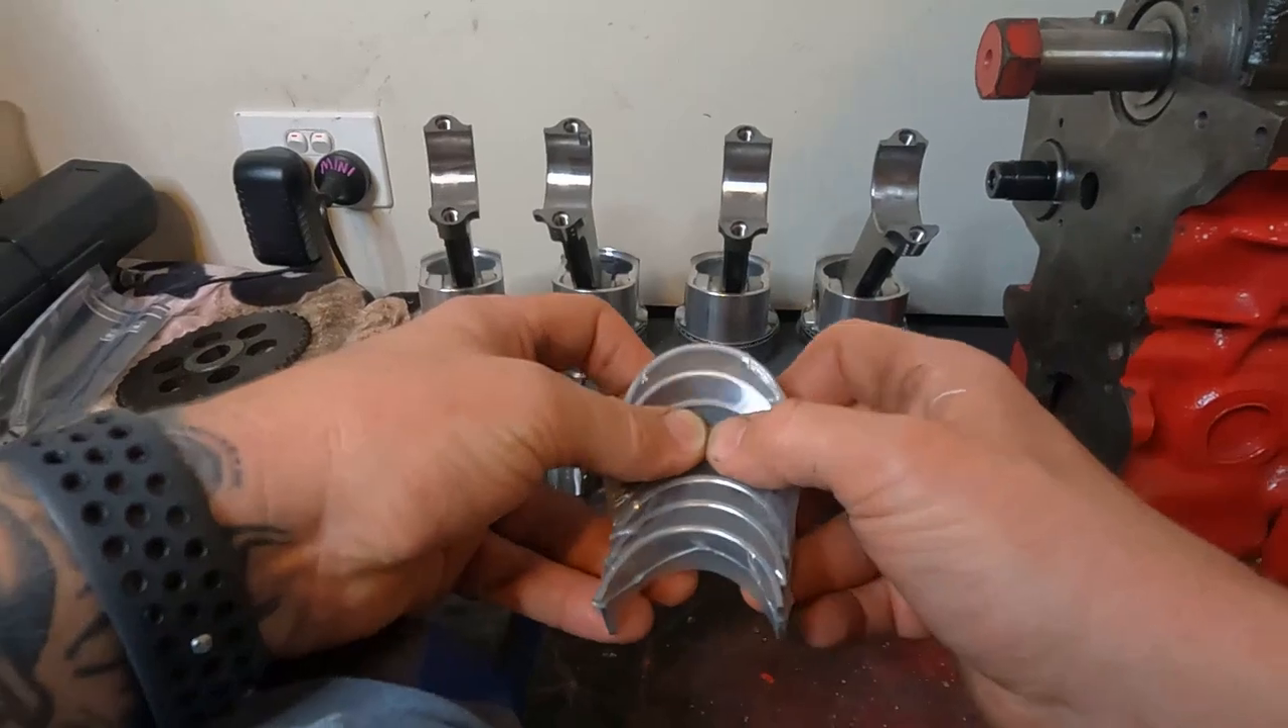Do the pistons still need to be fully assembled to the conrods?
No.